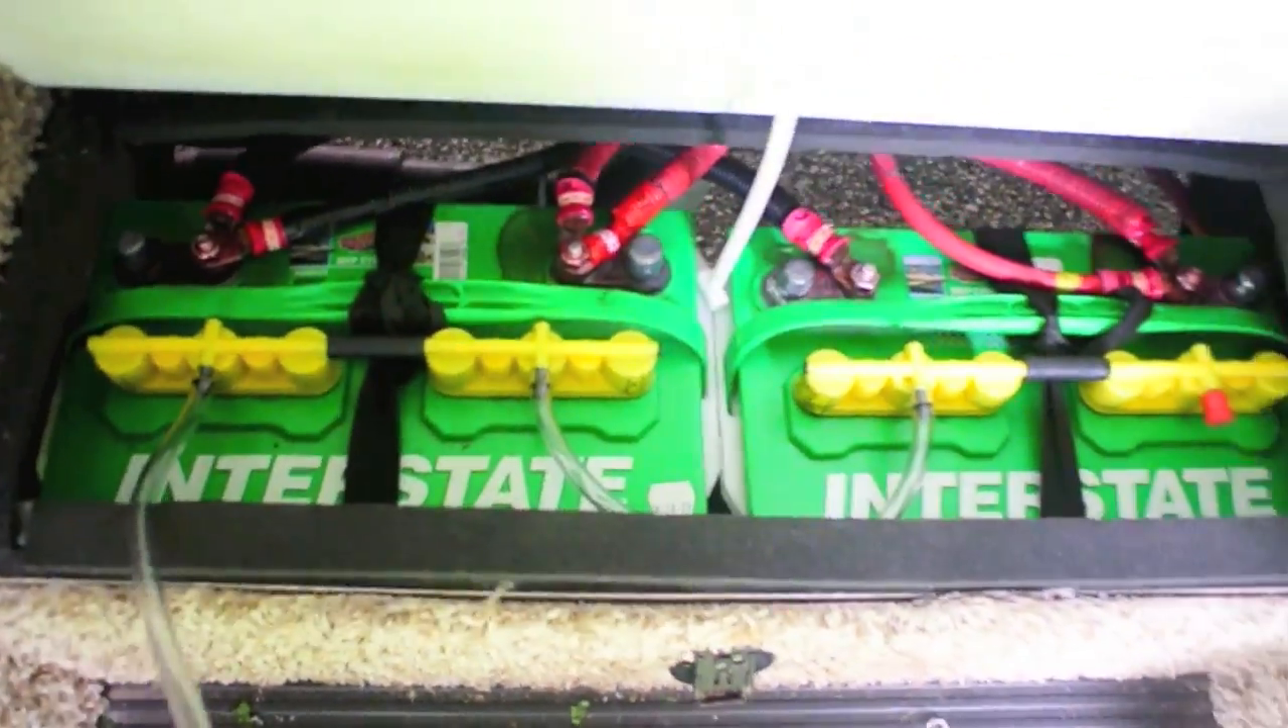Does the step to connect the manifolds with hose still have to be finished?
No.